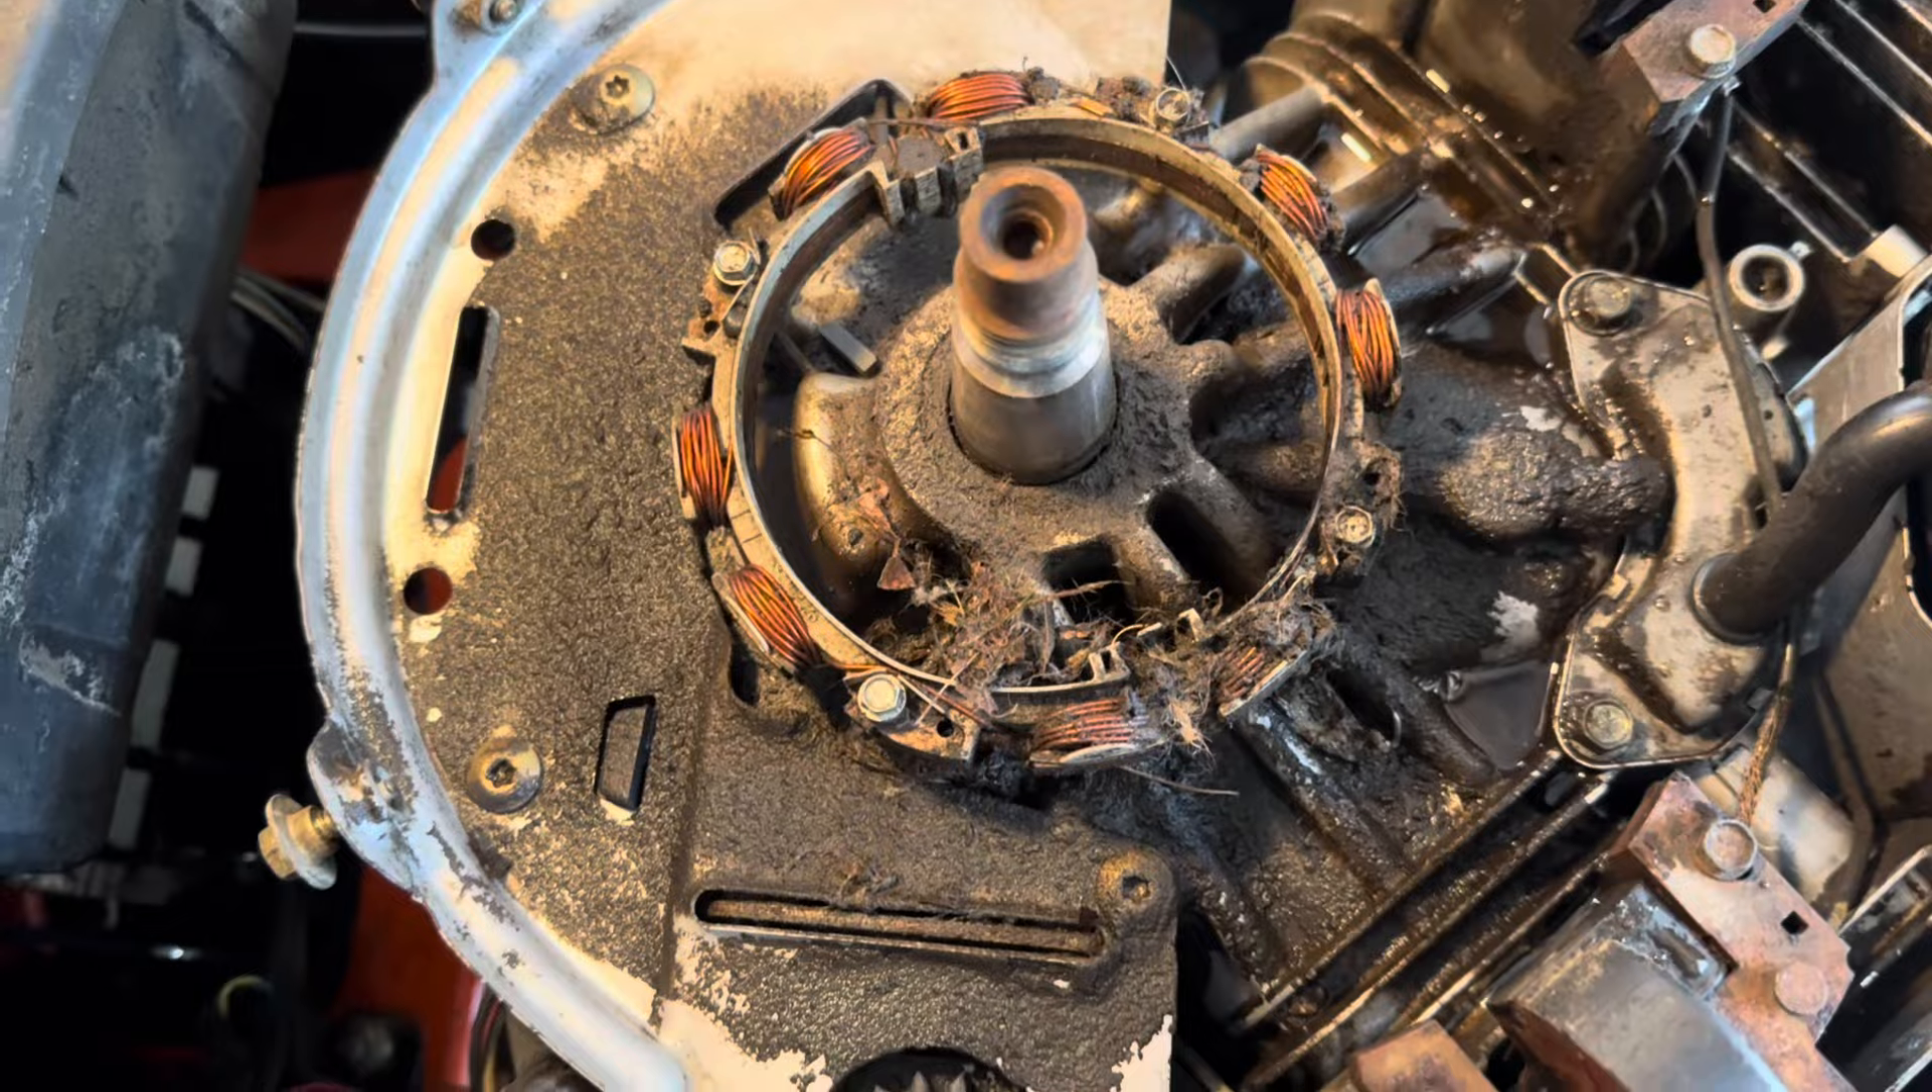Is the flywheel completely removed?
Yes.